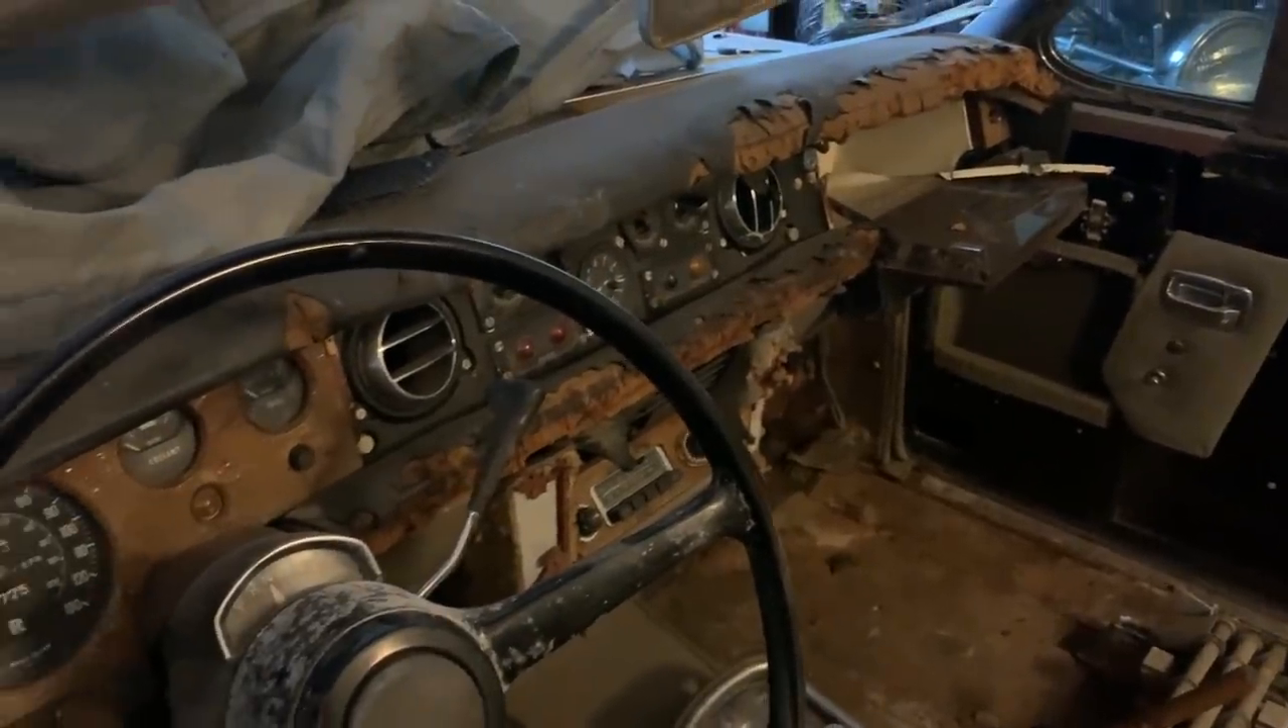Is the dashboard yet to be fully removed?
Yes.